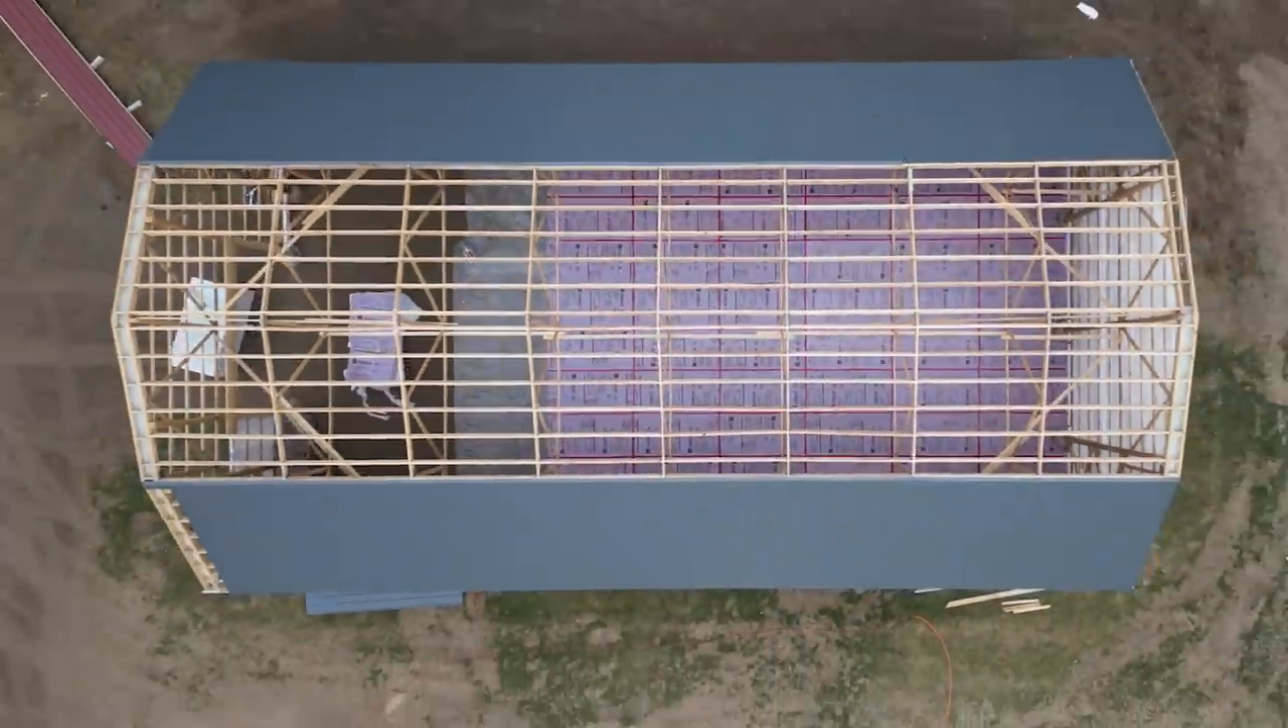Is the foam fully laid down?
No.